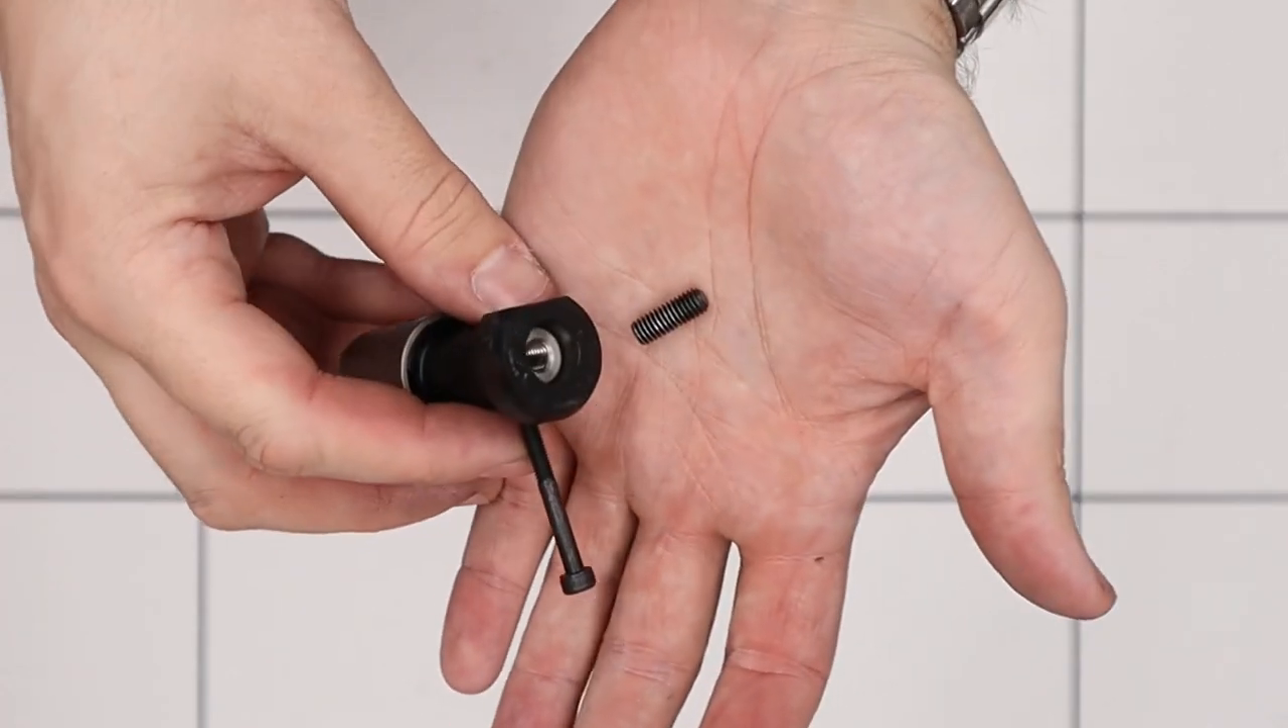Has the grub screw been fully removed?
Yes.